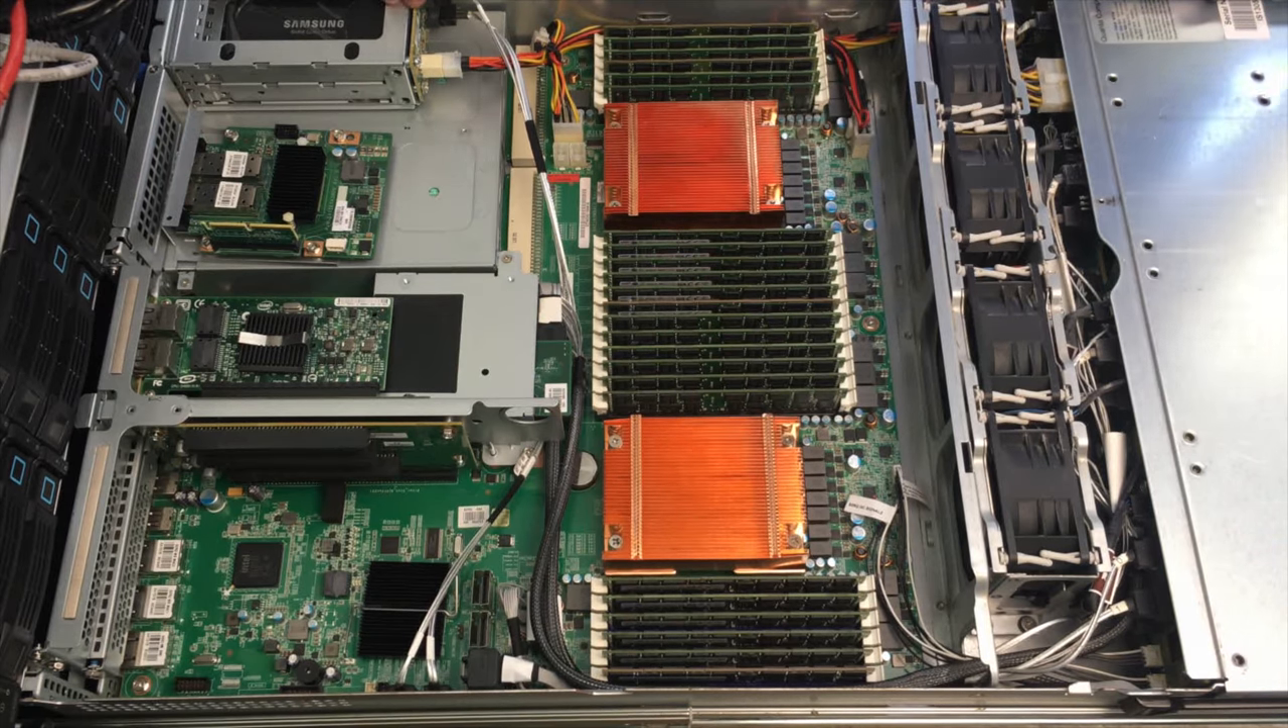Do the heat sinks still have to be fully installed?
No.